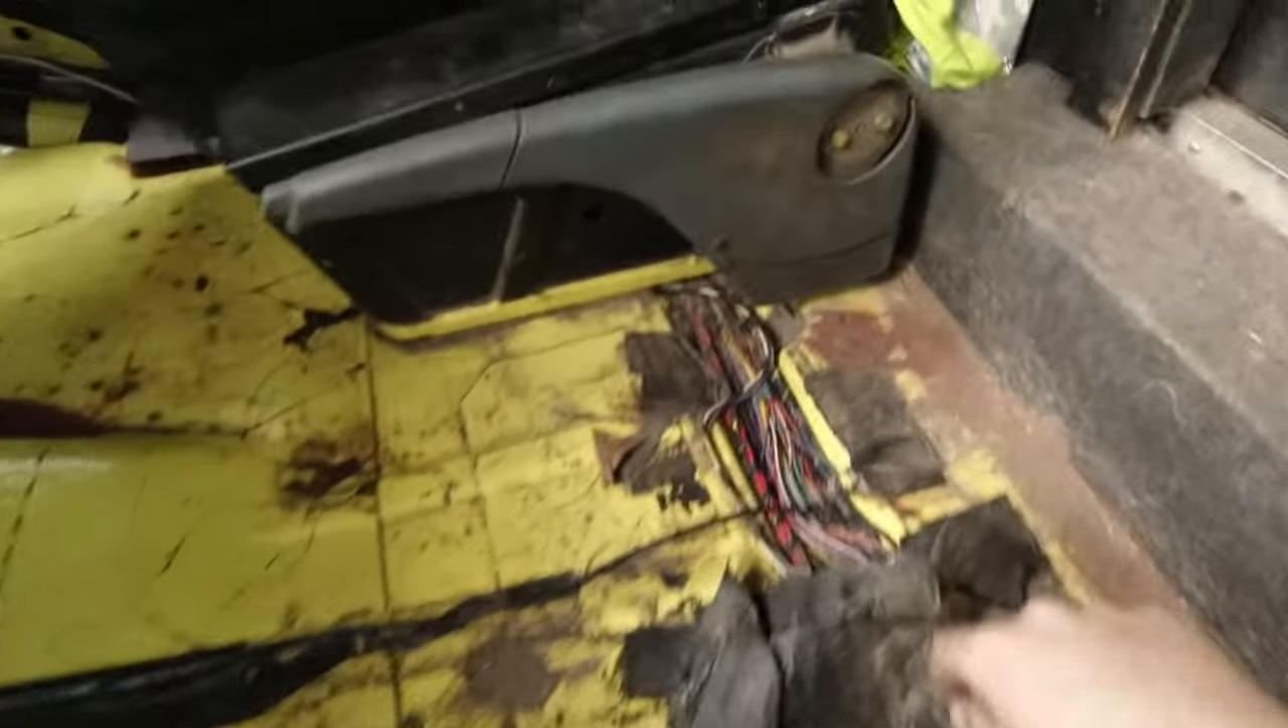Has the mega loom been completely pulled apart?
No.